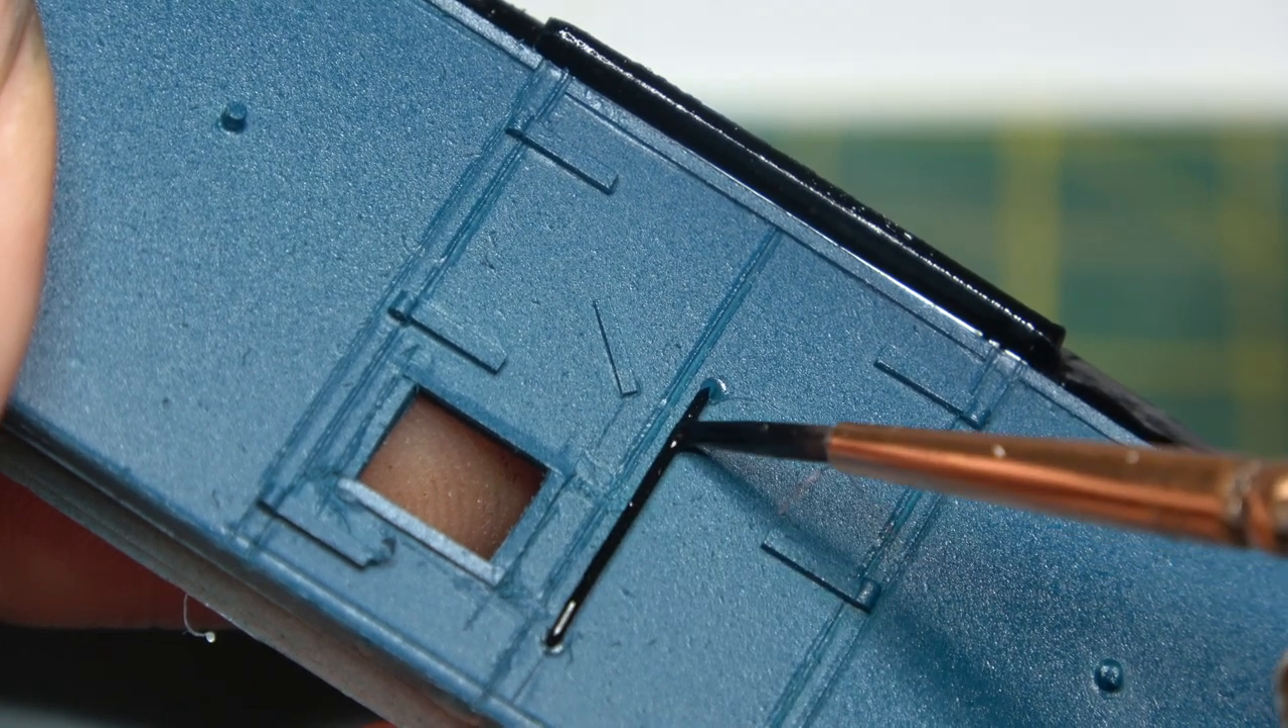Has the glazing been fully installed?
No.